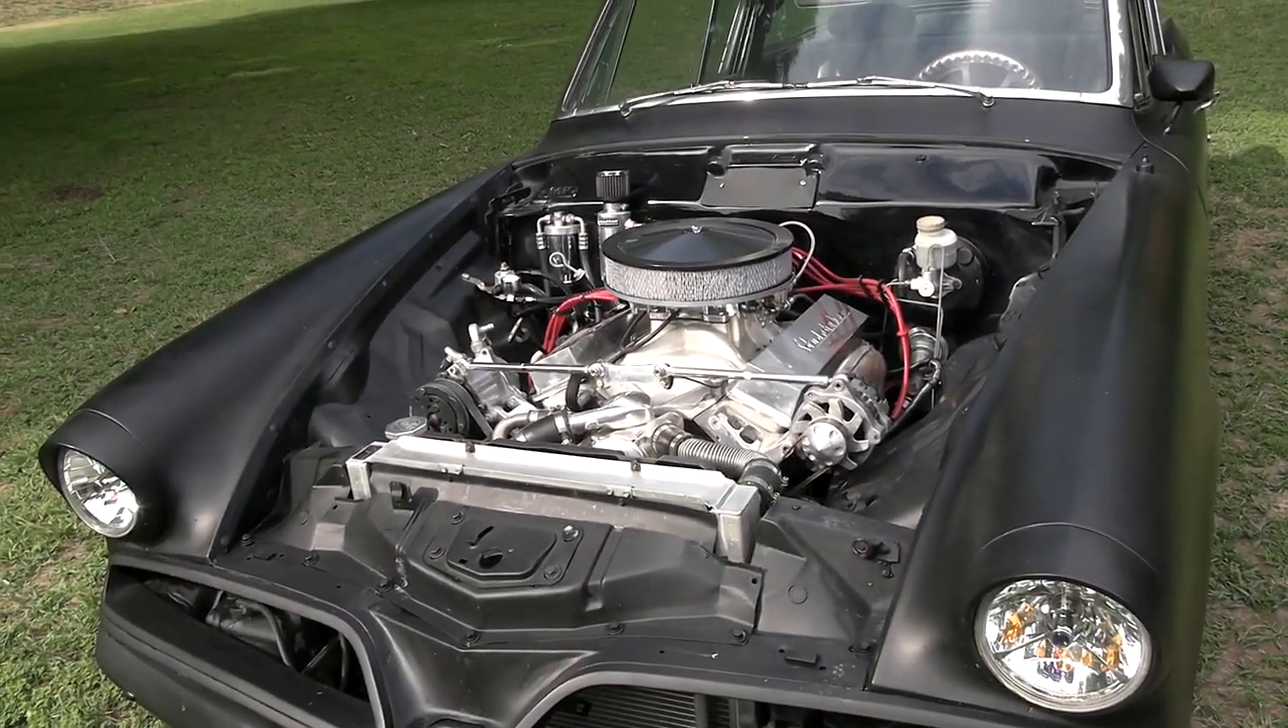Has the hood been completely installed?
No.